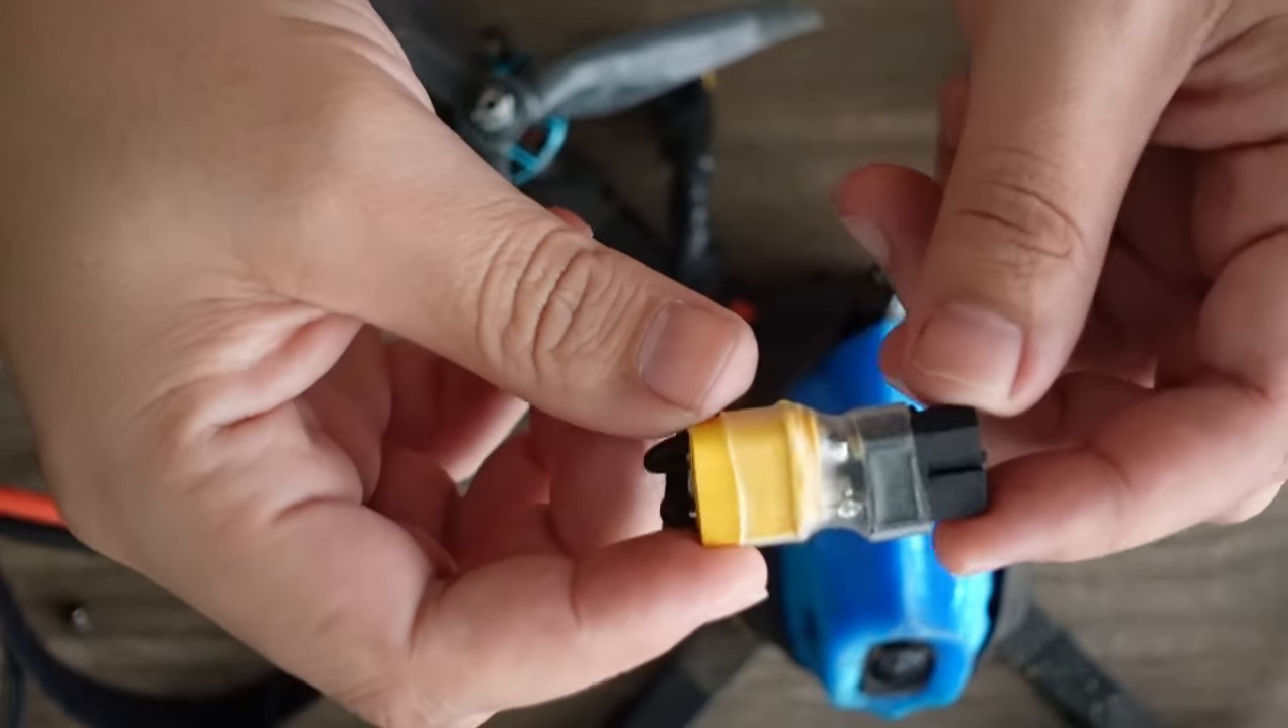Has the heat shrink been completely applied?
Yes.